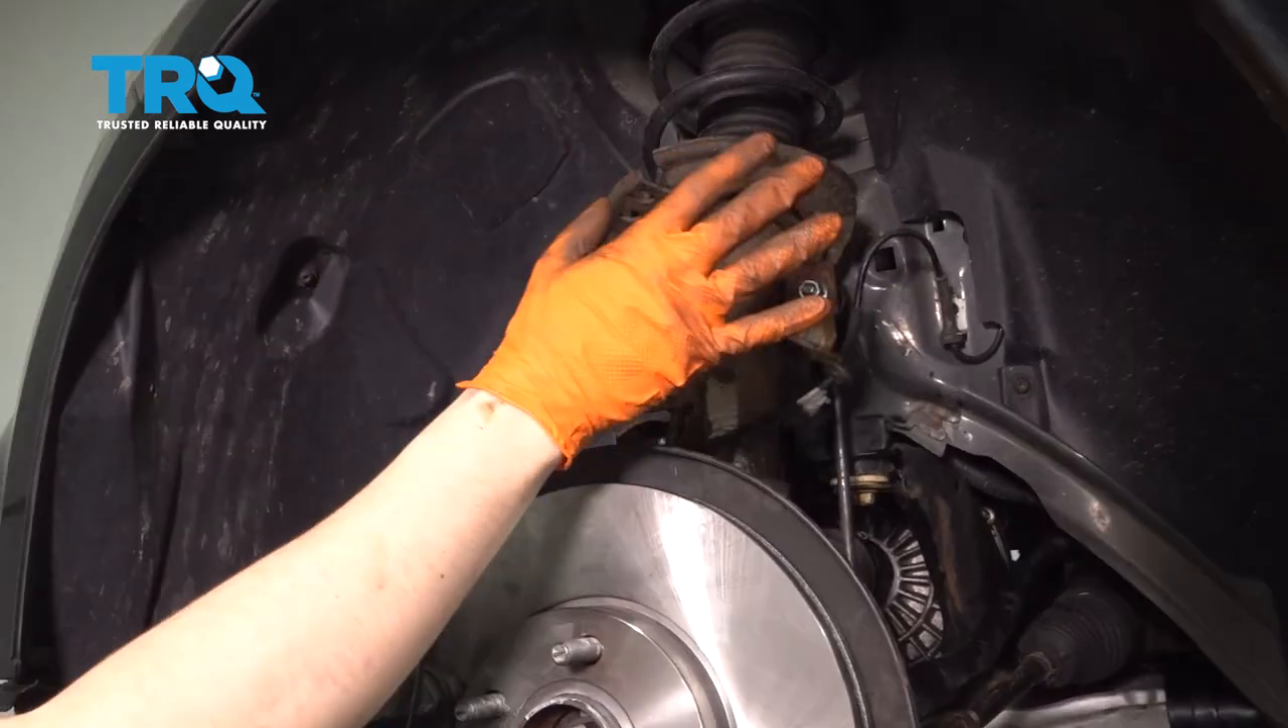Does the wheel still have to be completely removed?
No.